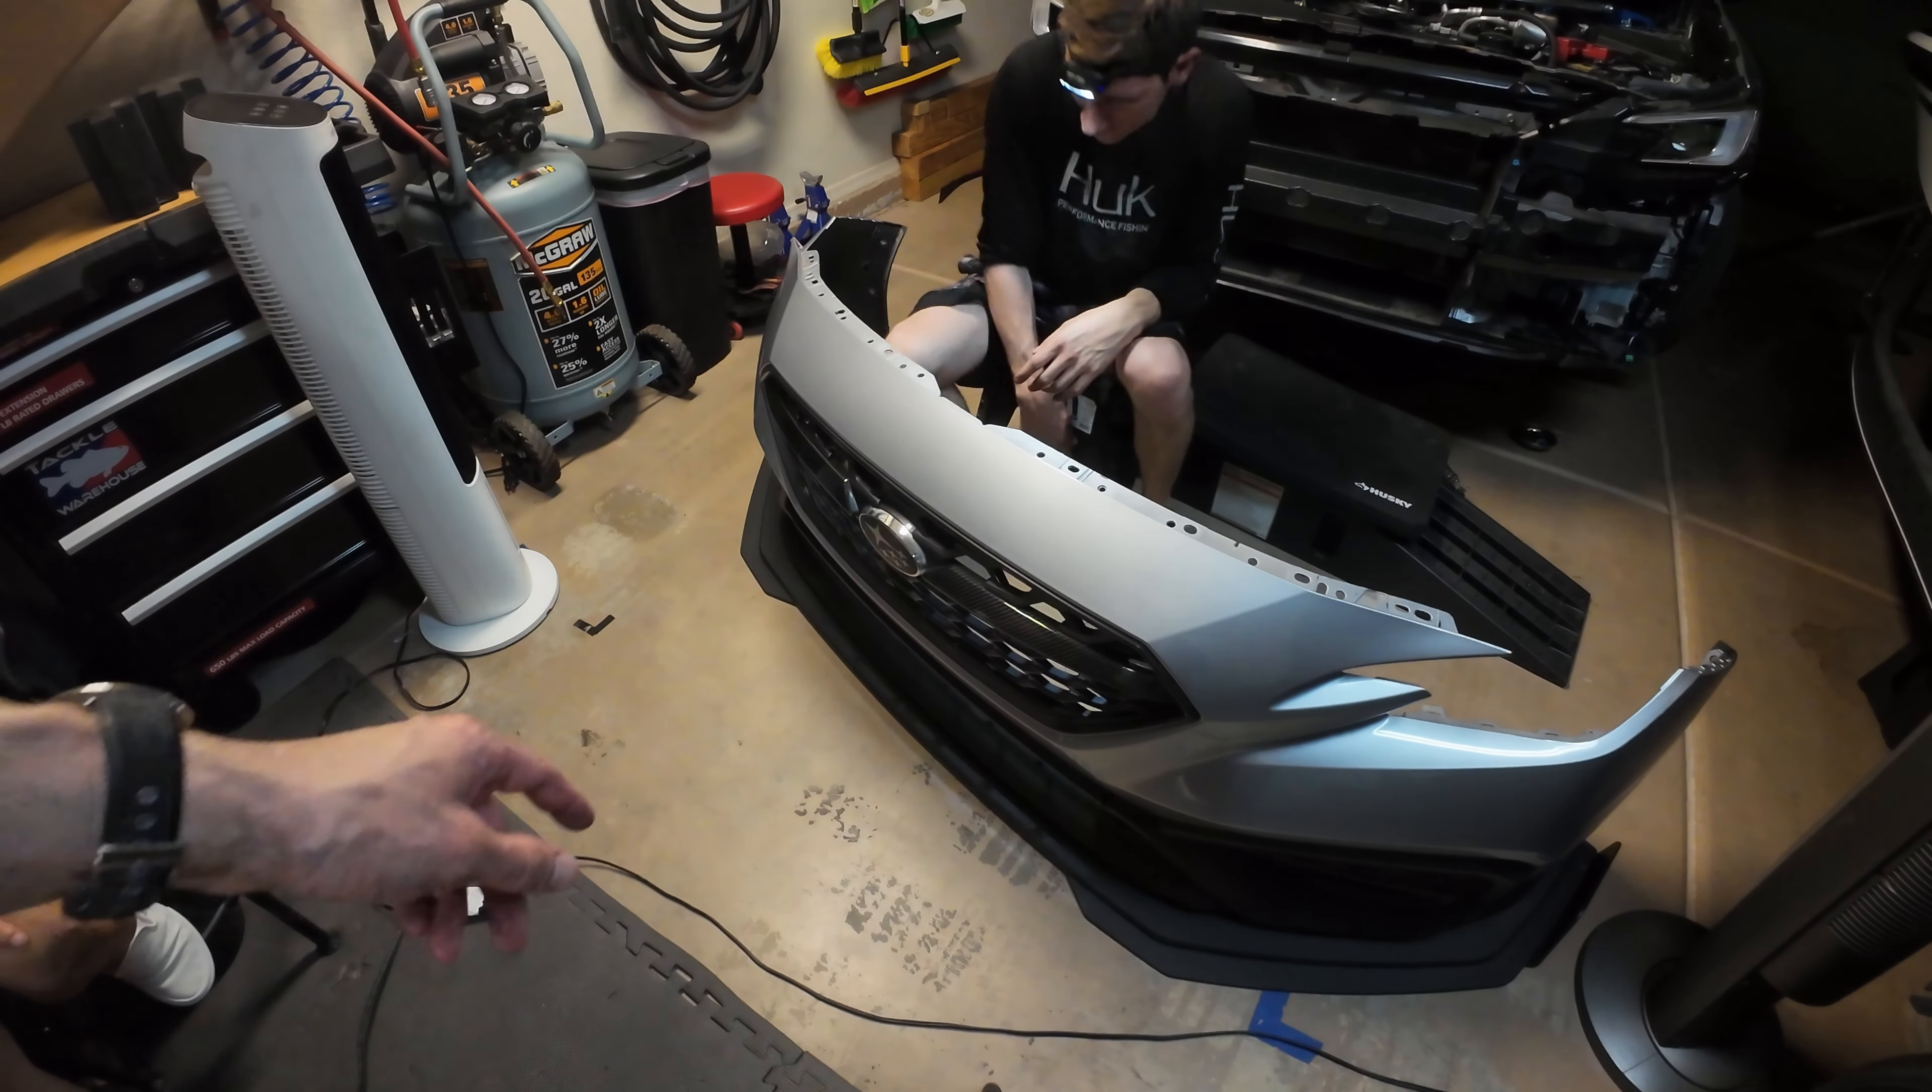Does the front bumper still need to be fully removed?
No.